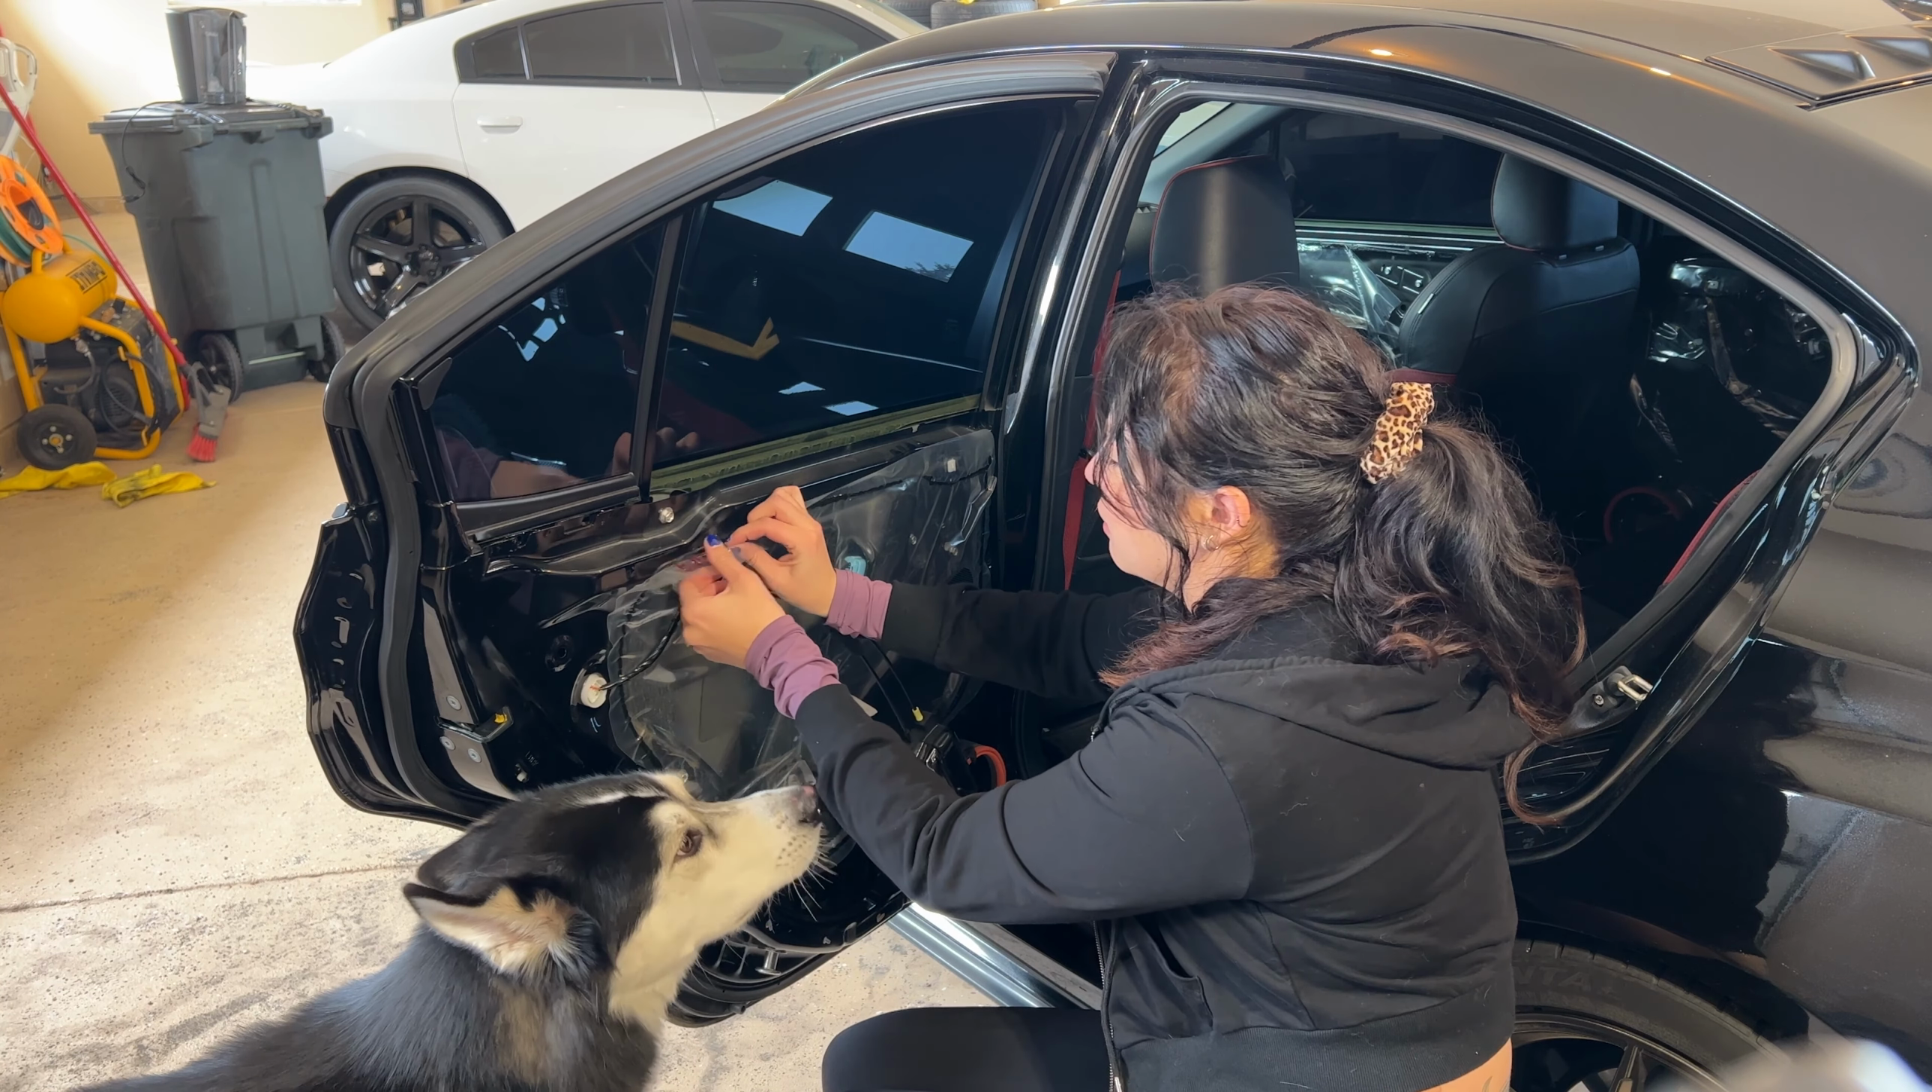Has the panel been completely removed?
Yes.